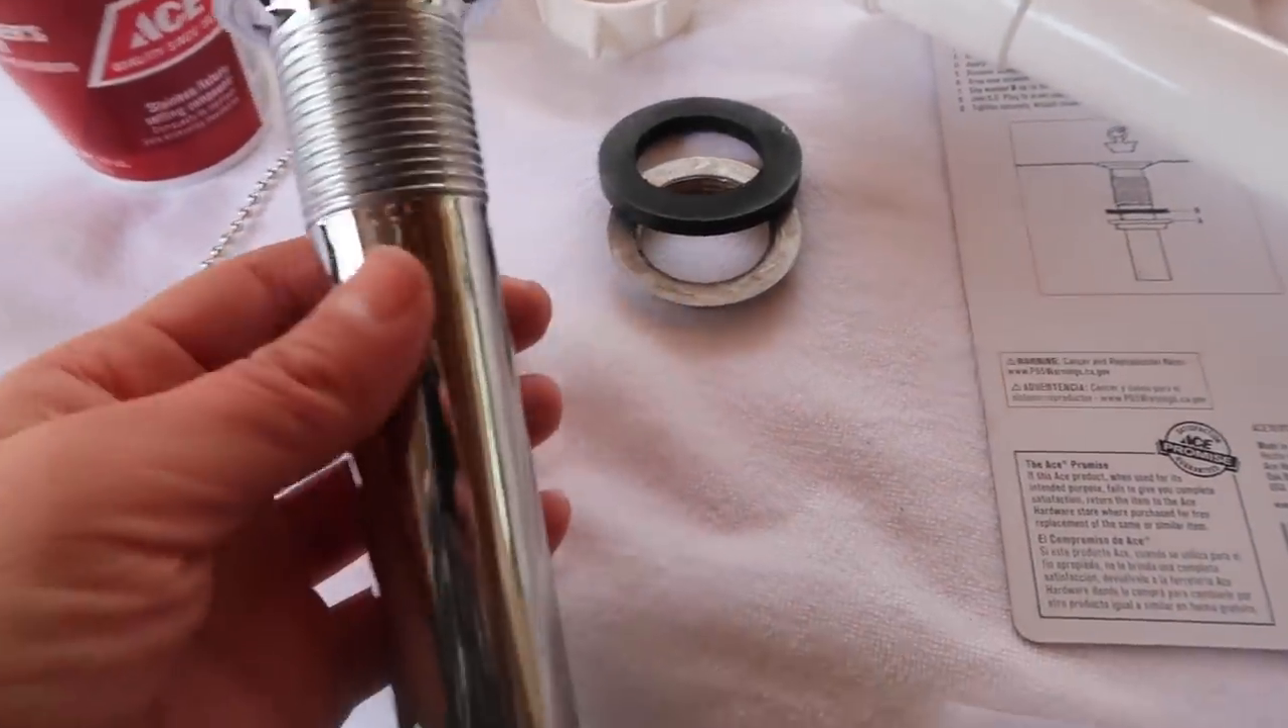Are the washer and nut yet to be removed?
No.